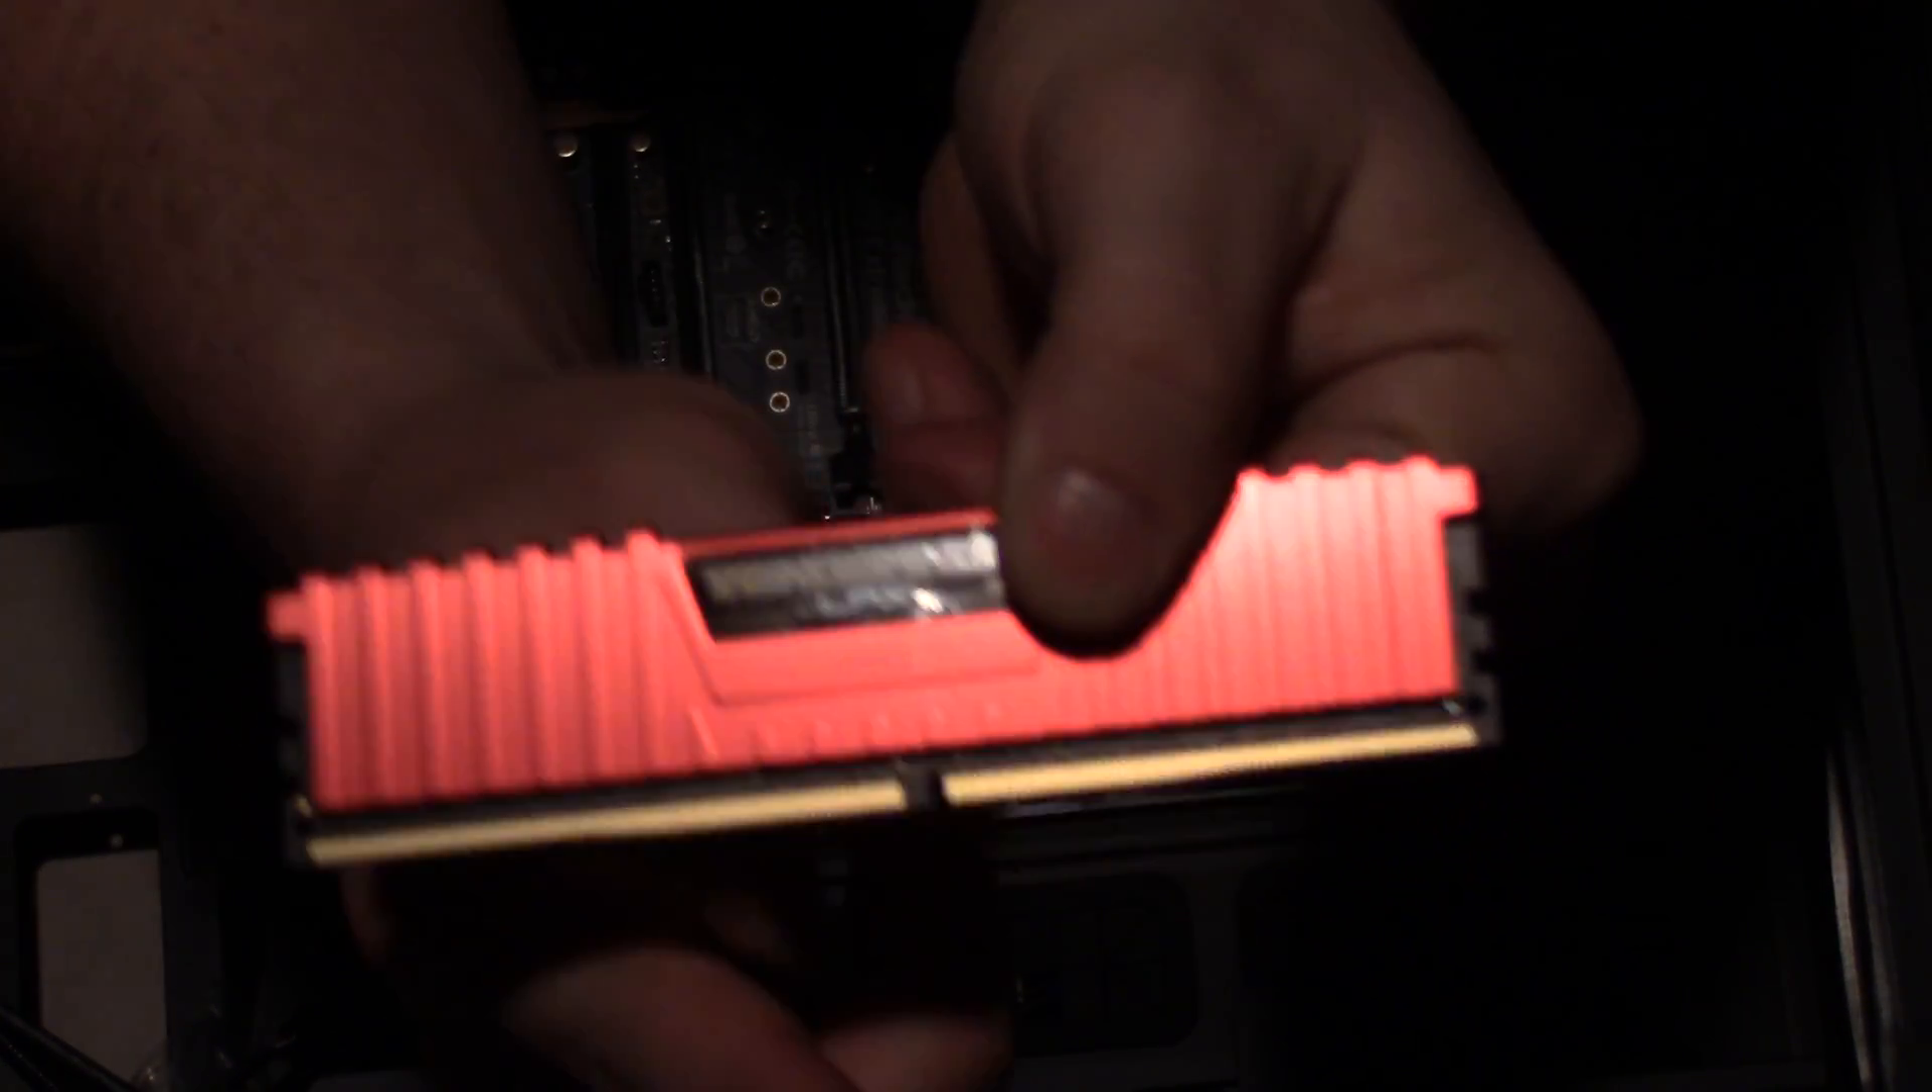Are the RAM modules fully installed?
No.